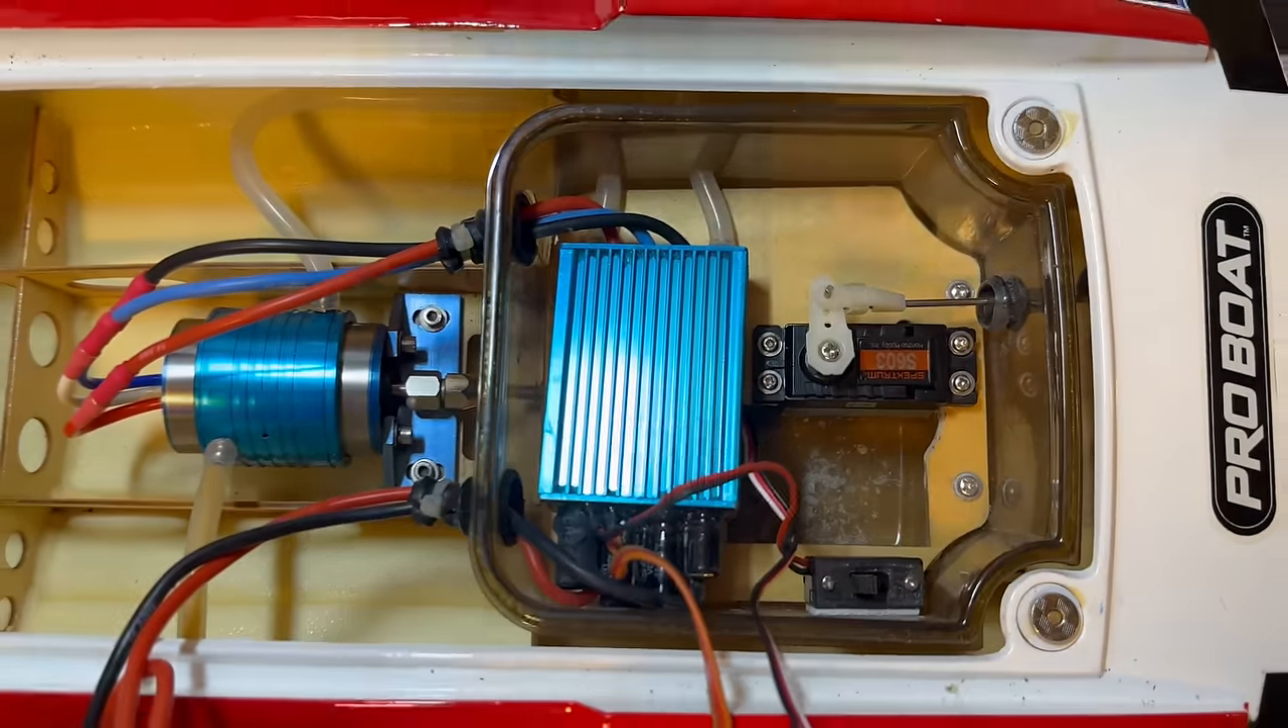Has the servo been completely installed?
Yes.